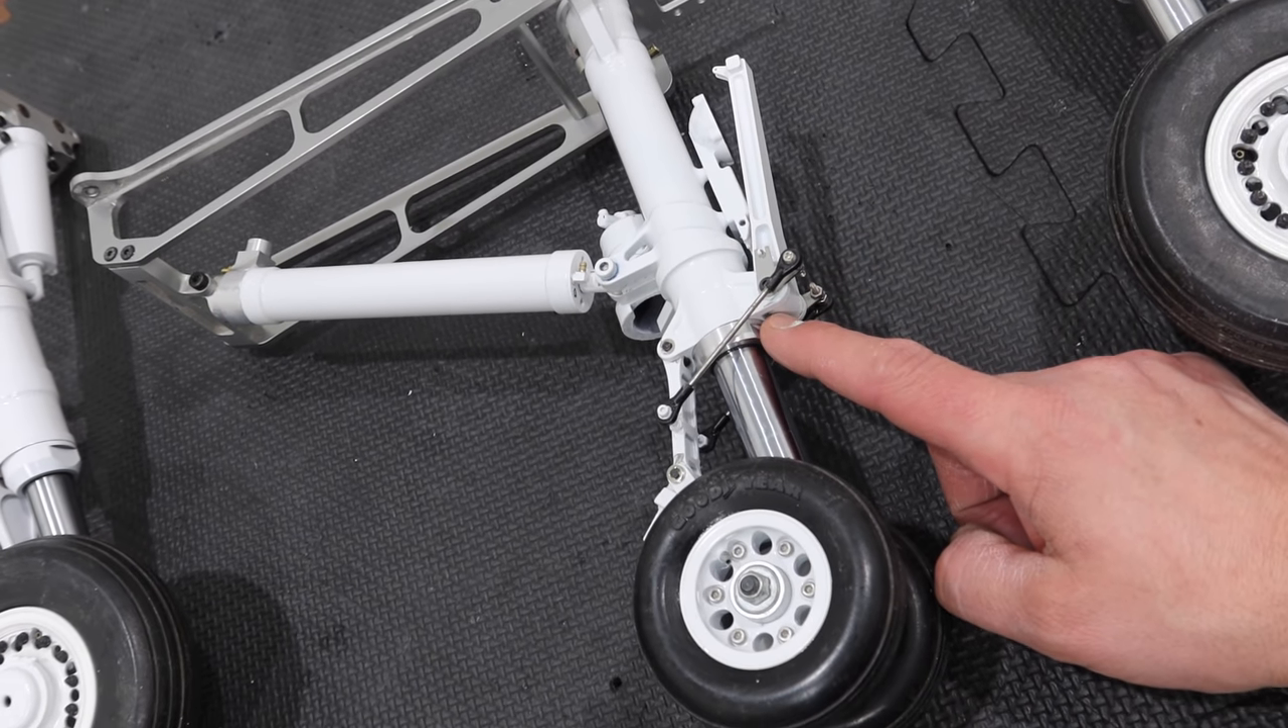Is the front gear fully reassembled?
Yes.